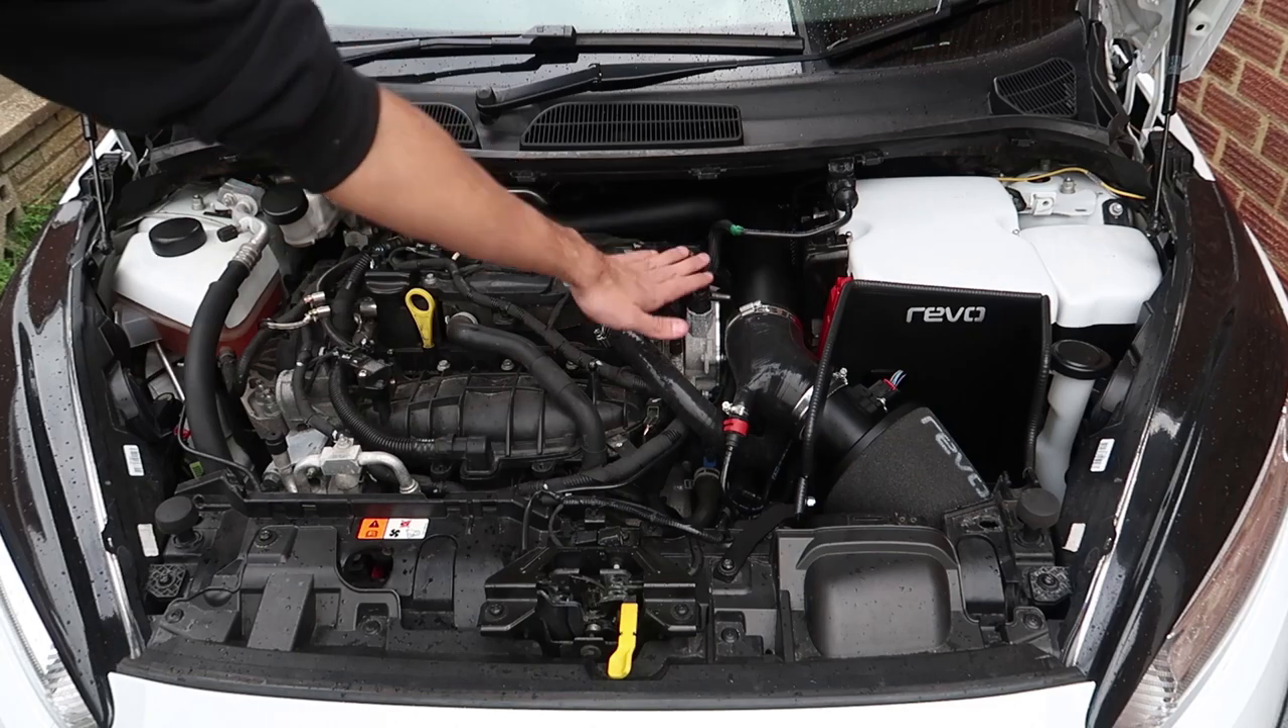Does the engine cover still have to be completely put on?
Yes.